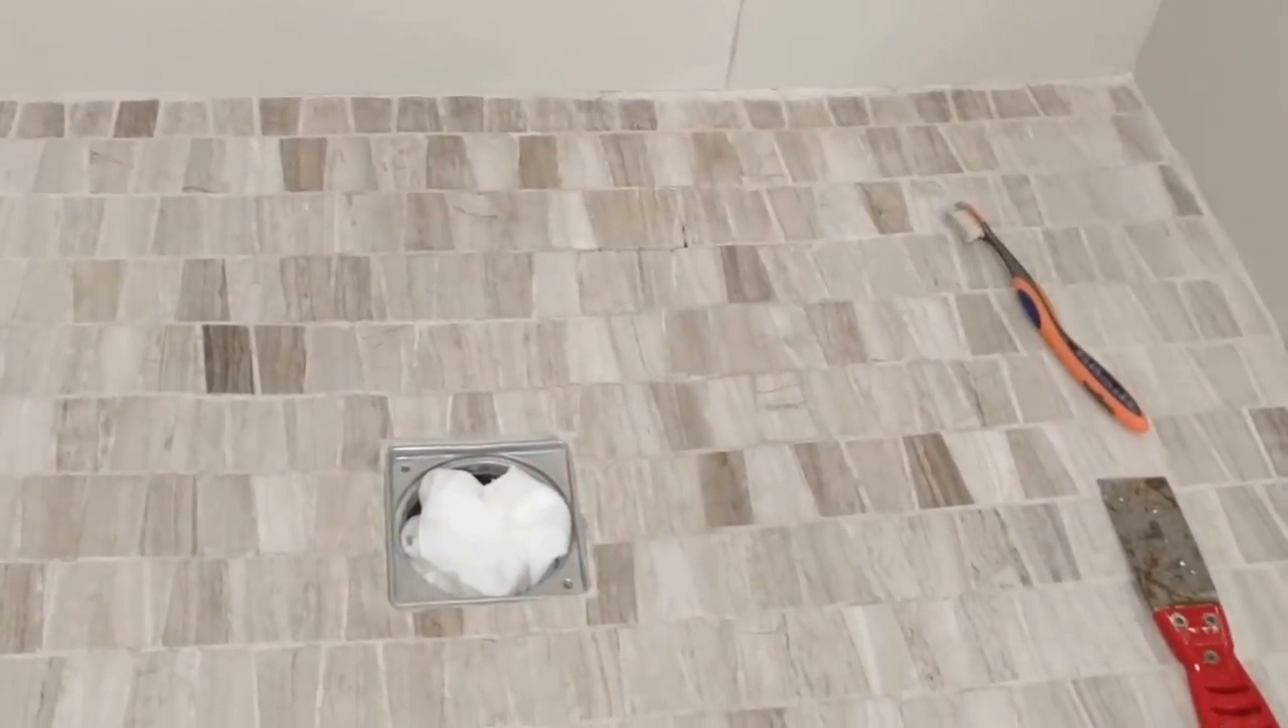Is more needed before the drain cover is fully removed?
No.